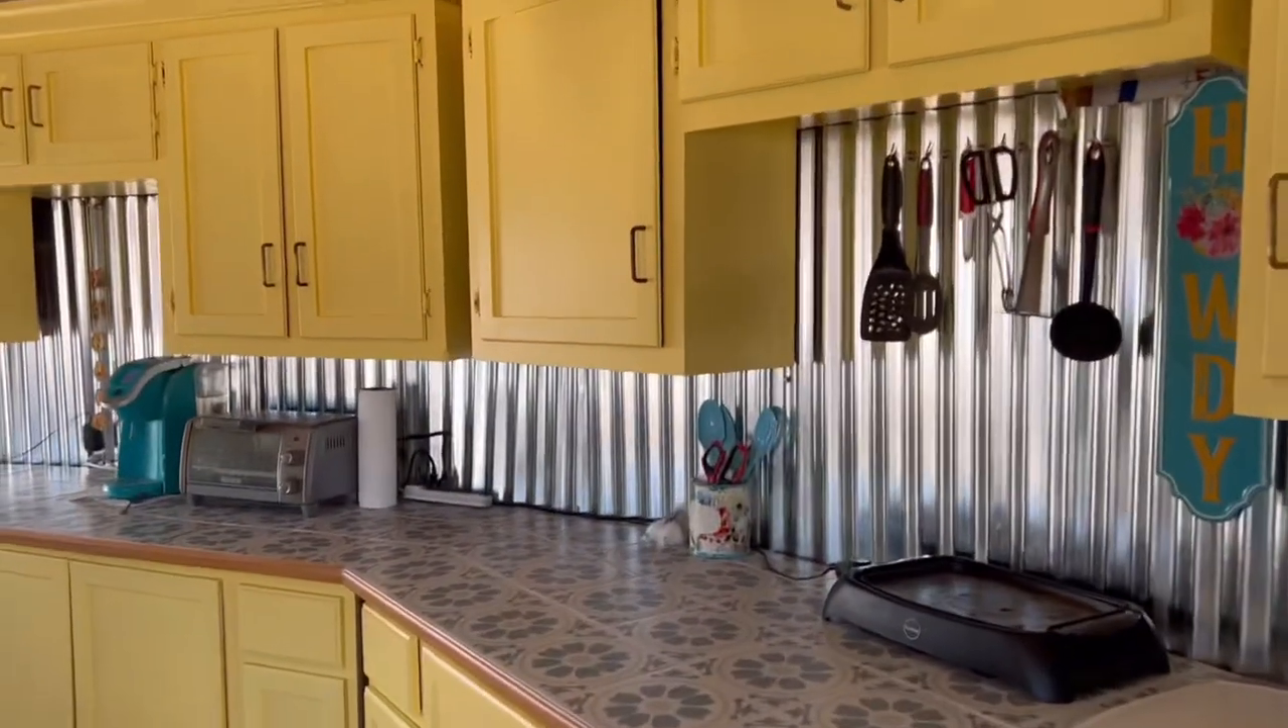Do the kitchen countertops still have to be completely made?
No.